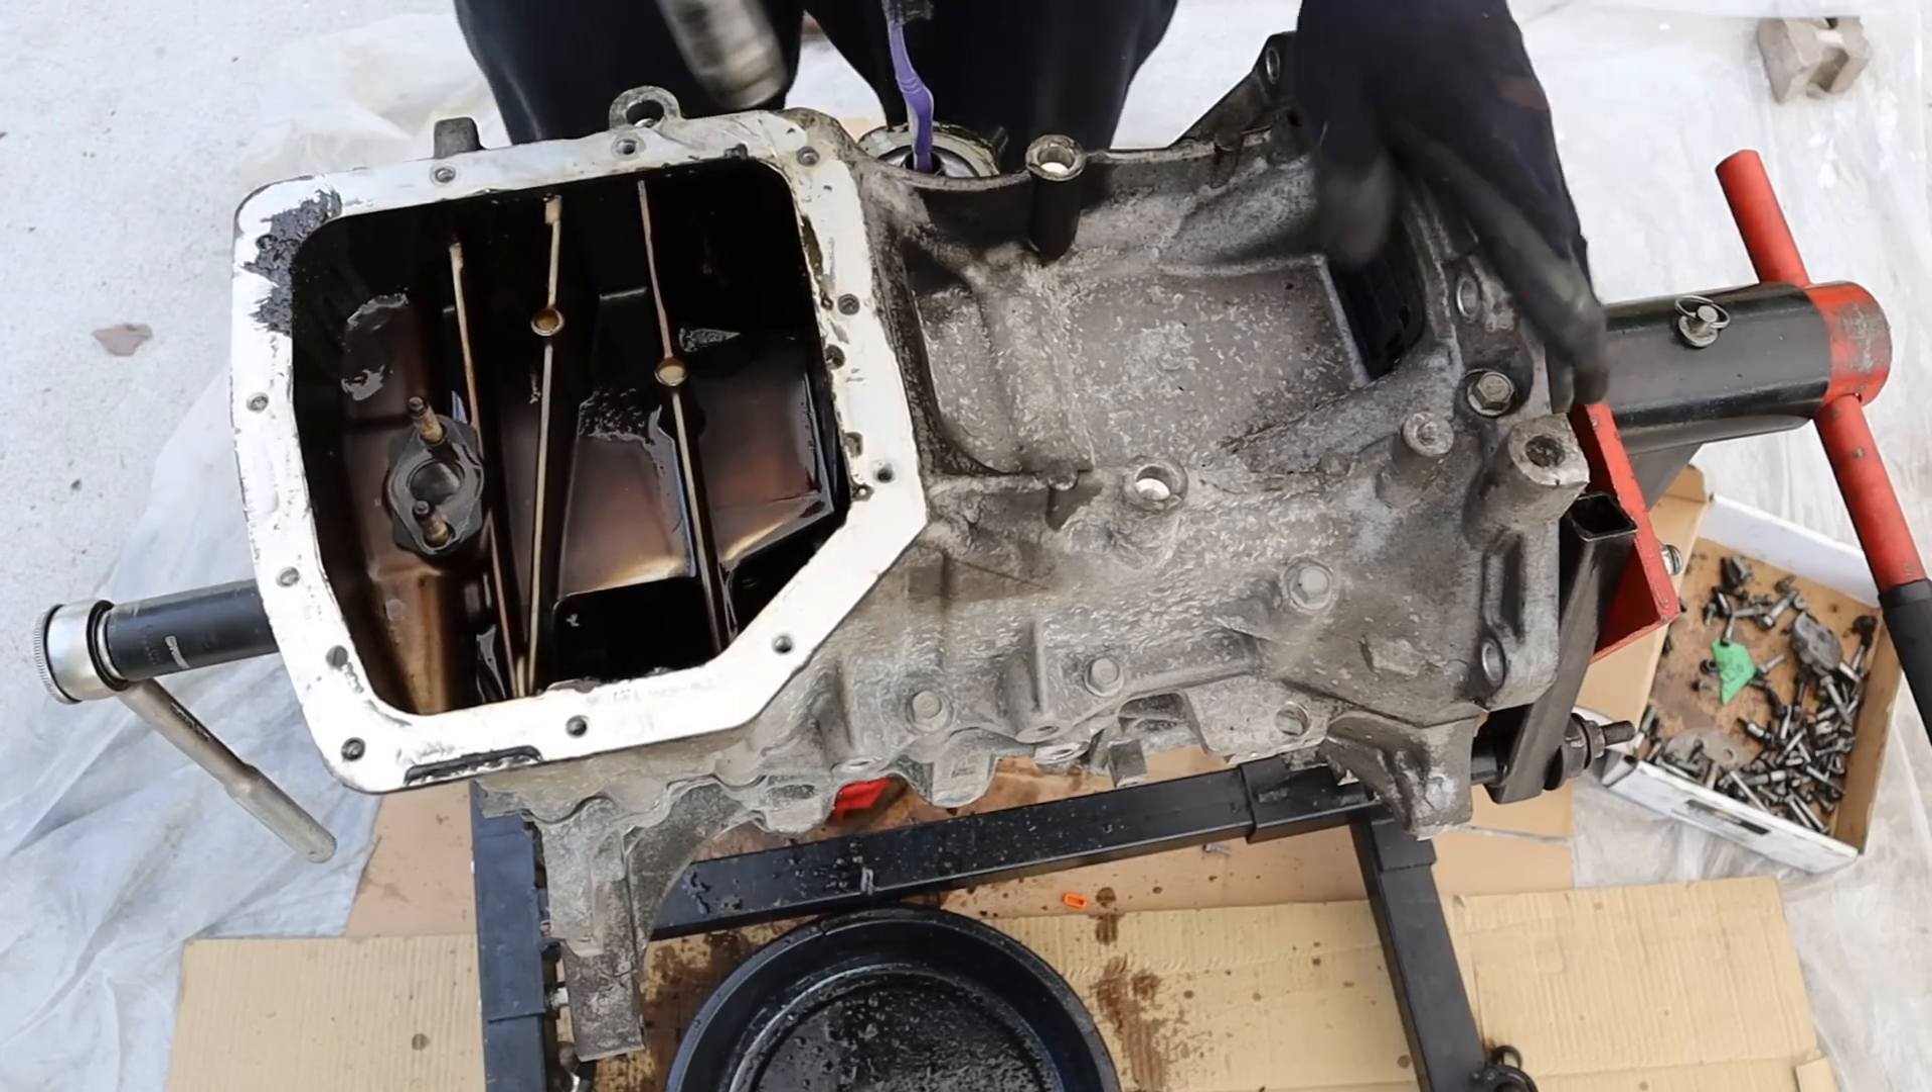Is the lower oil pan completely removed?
Yes.